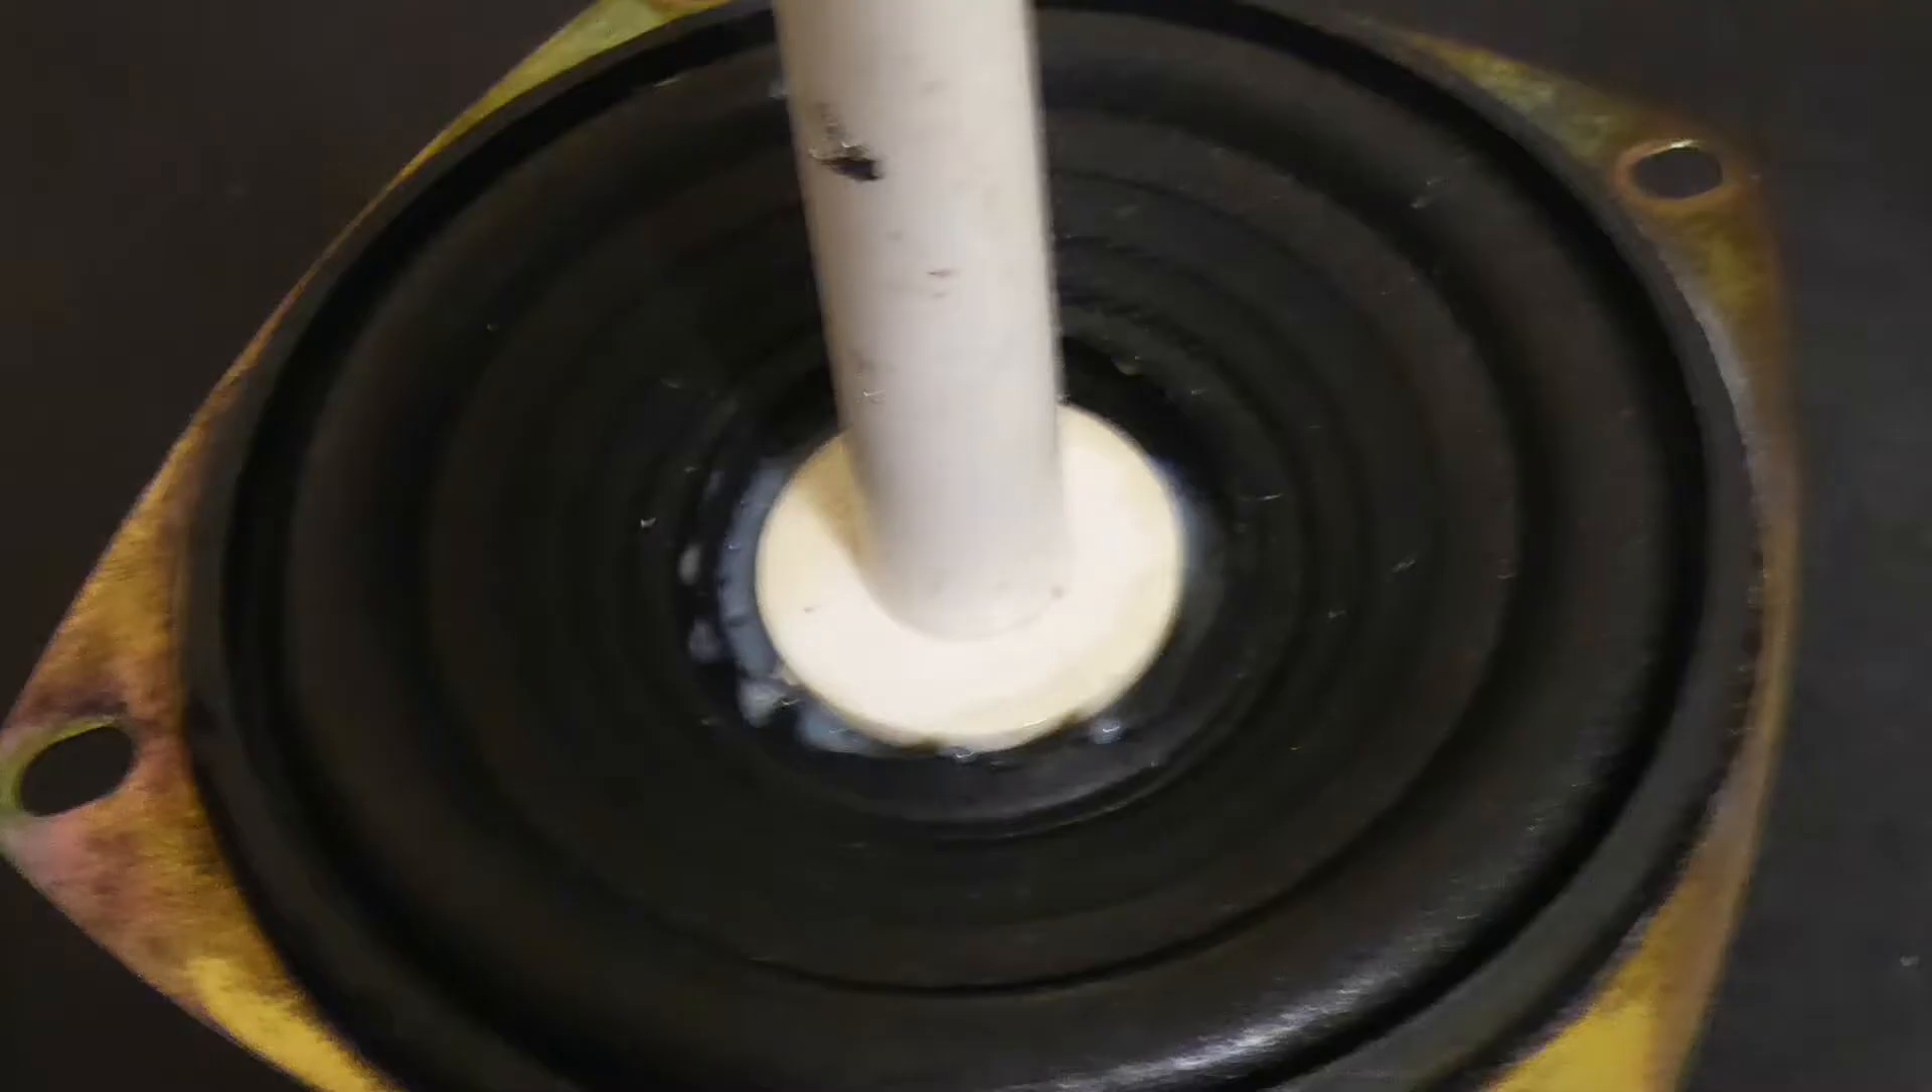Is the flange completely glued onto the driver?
Yes.